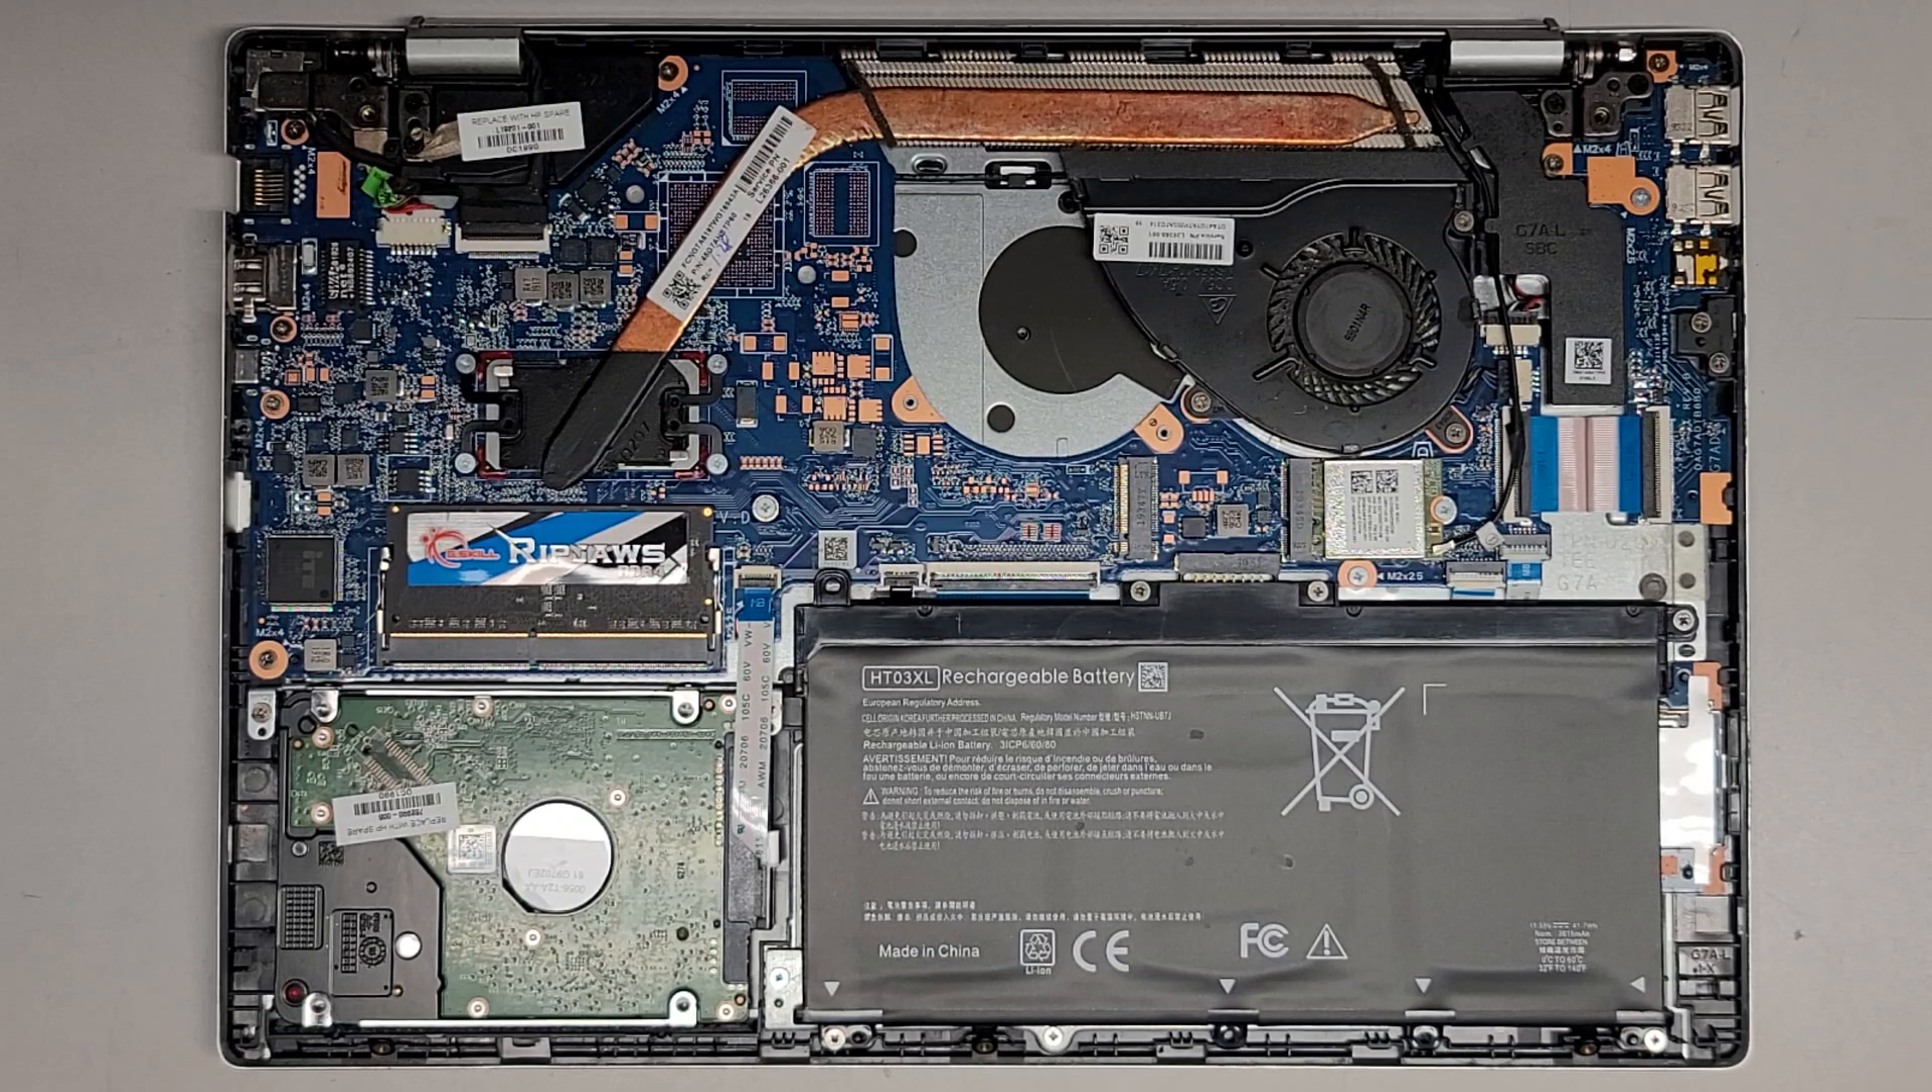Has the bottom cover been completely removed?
Yes.